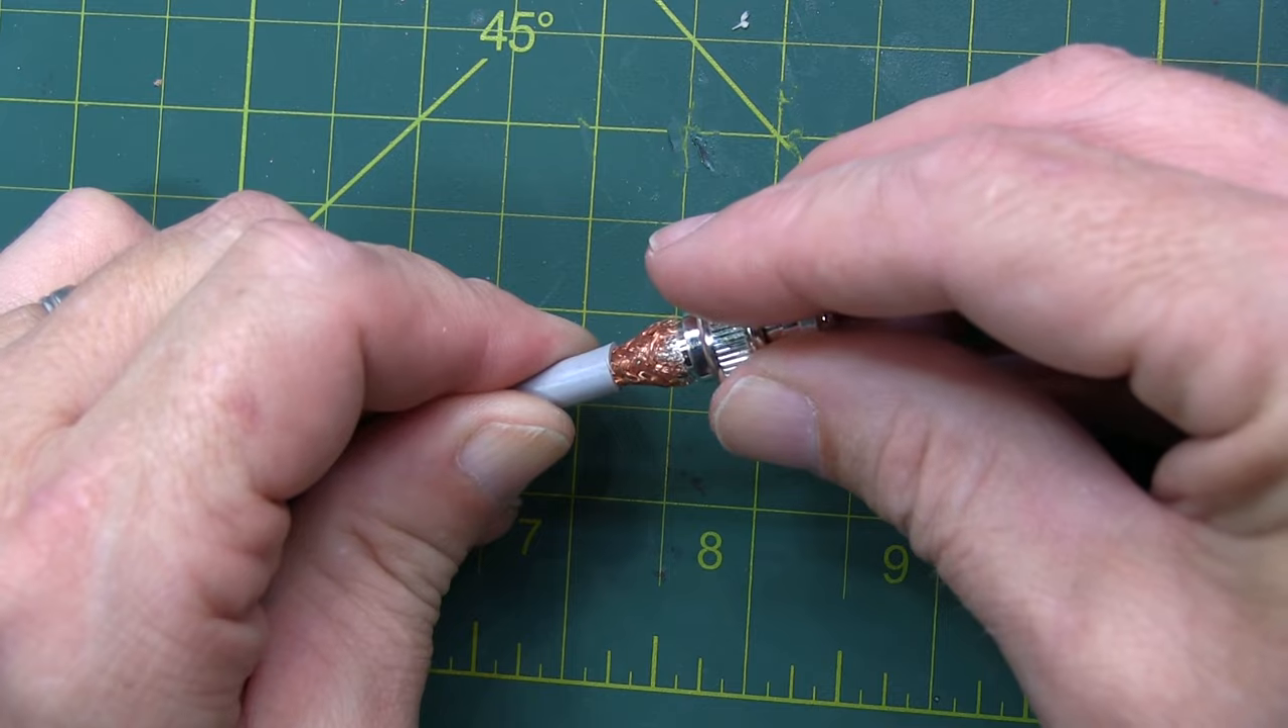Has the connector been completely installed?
No.